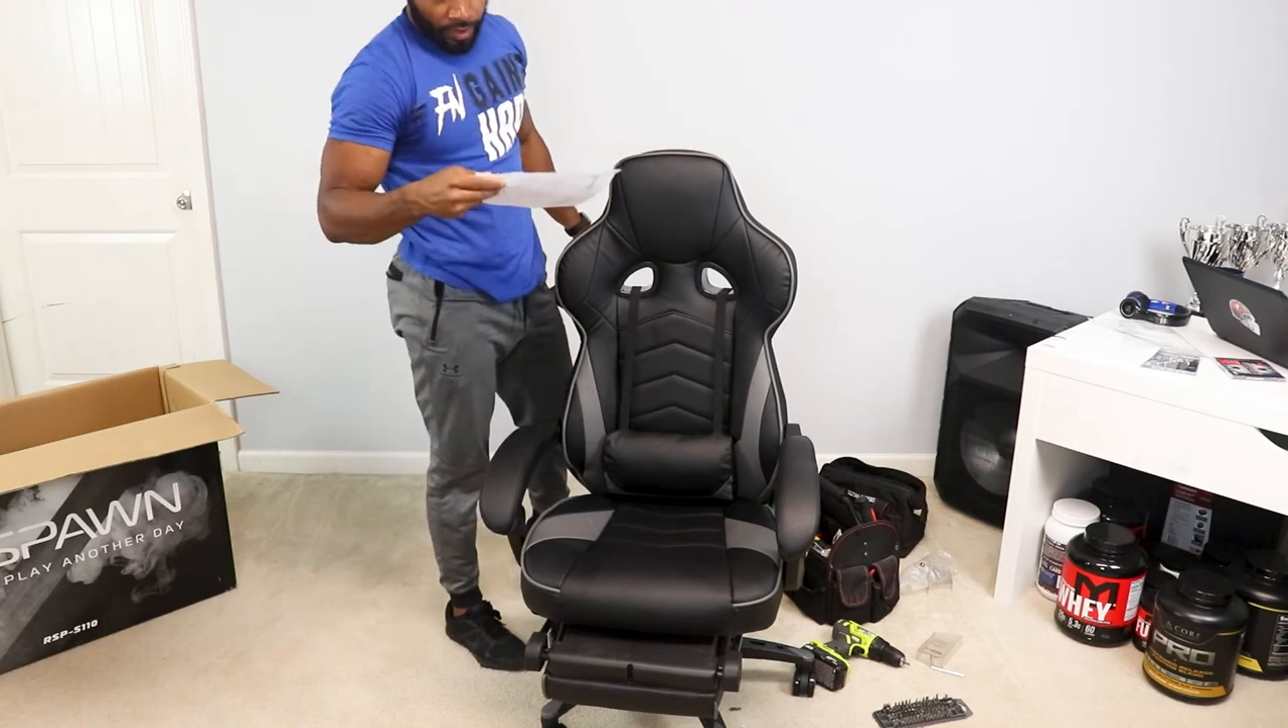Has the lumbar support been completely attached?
Yes.